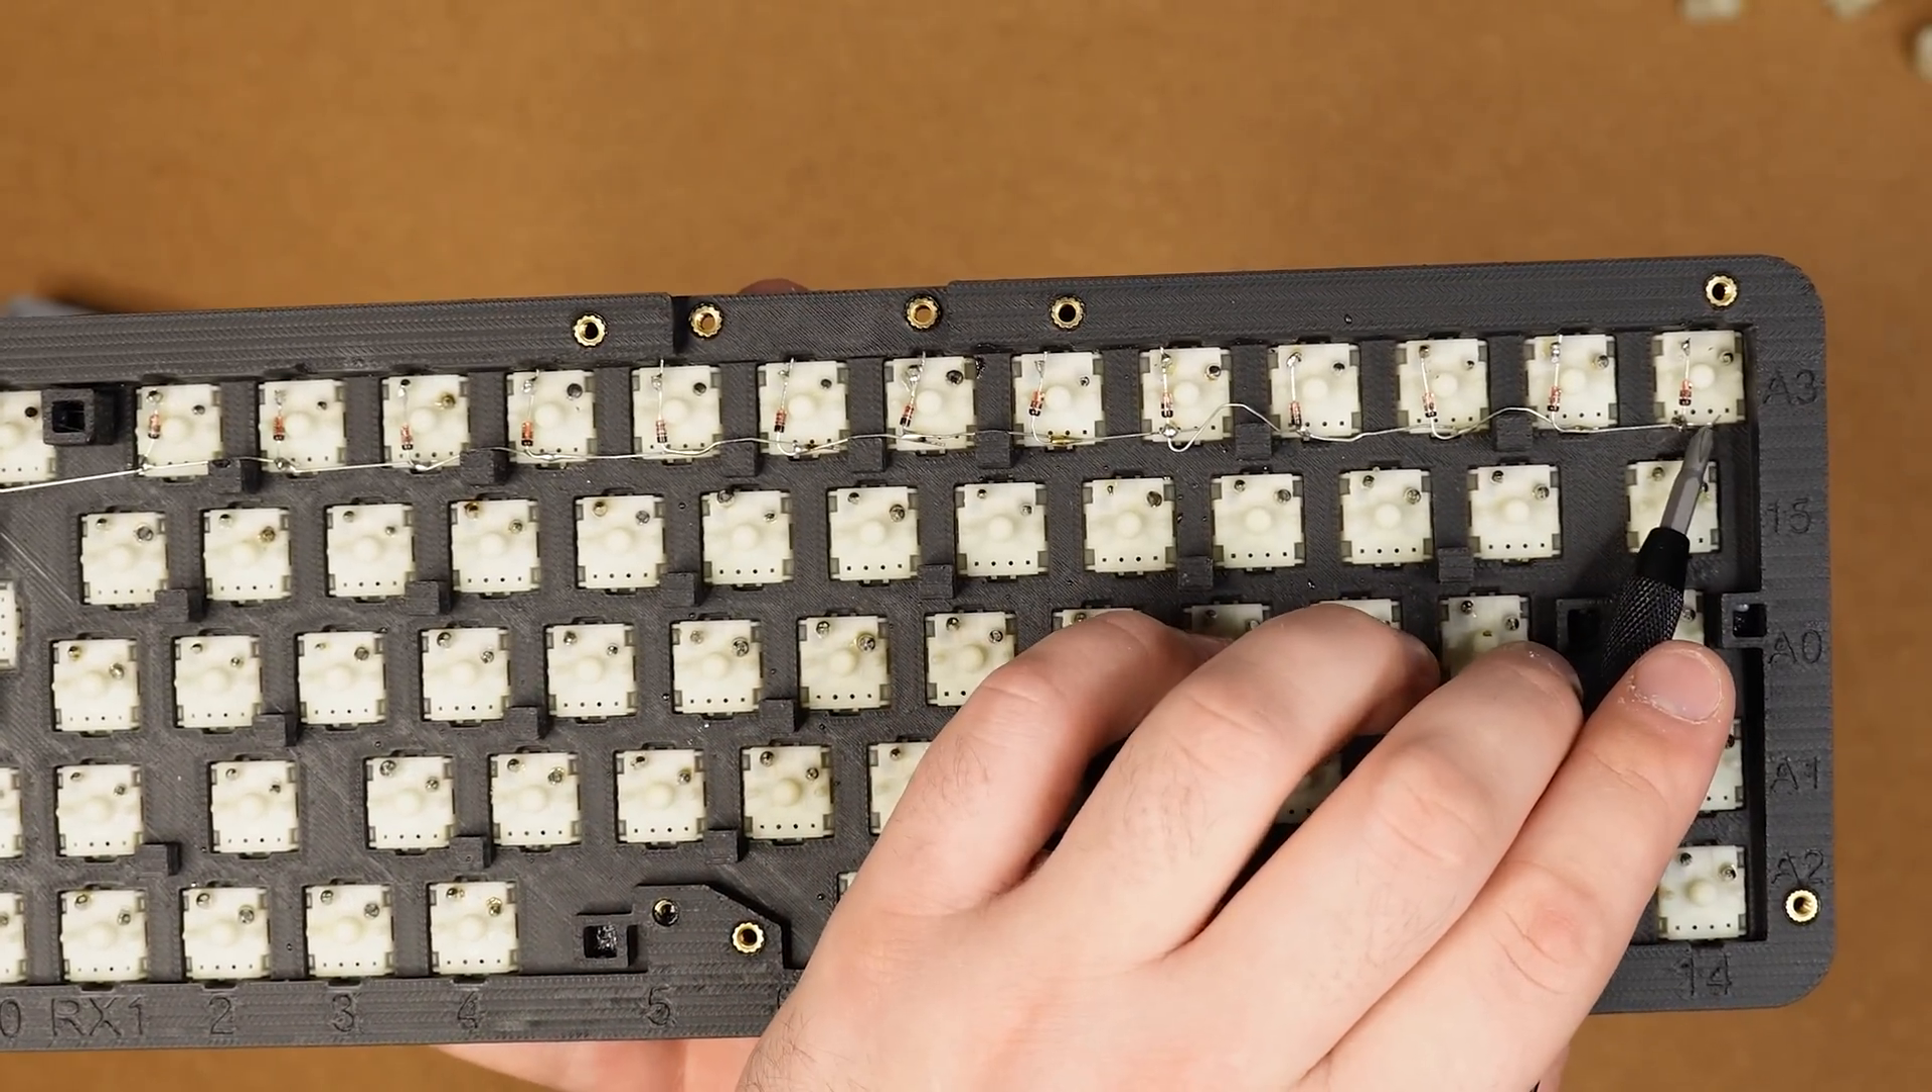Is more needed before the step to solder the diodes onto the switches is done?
Yes.